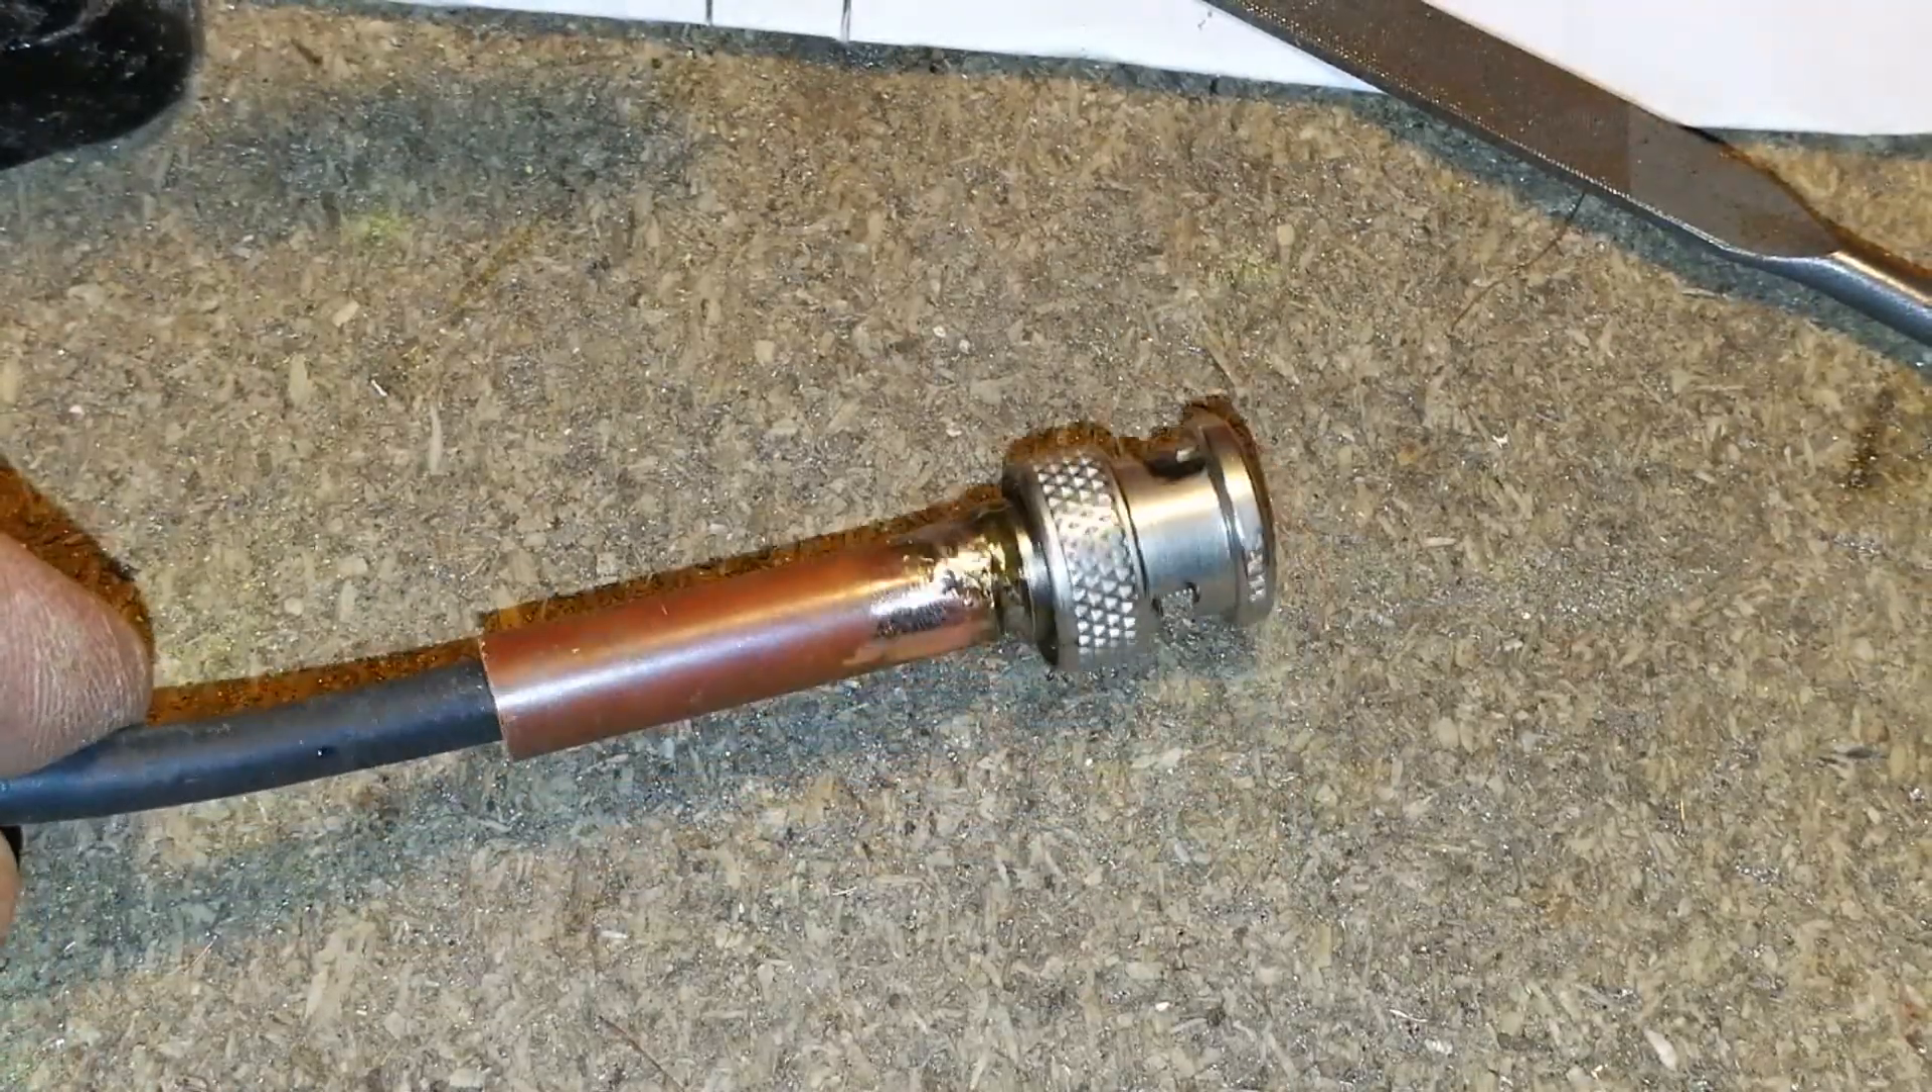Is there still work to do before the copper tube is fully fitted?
No.